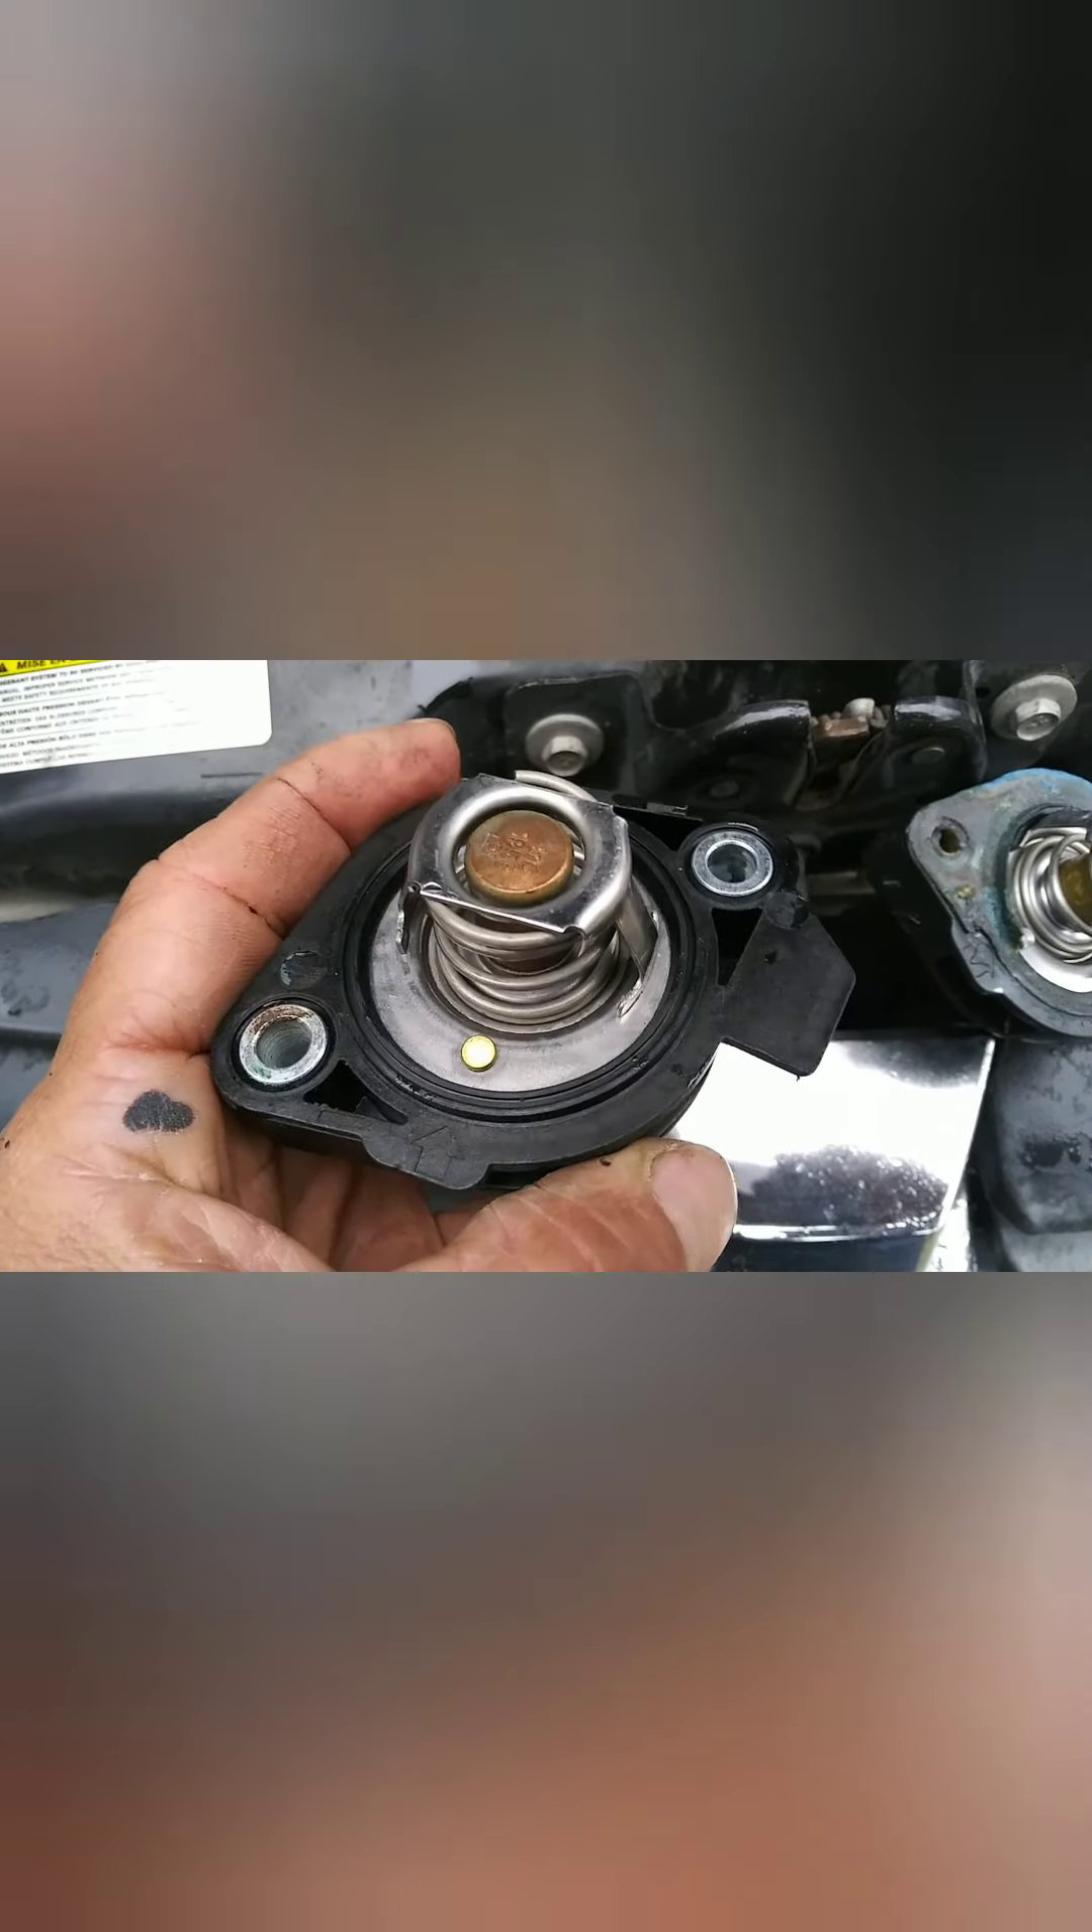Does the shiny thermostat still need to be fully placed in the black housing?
No.